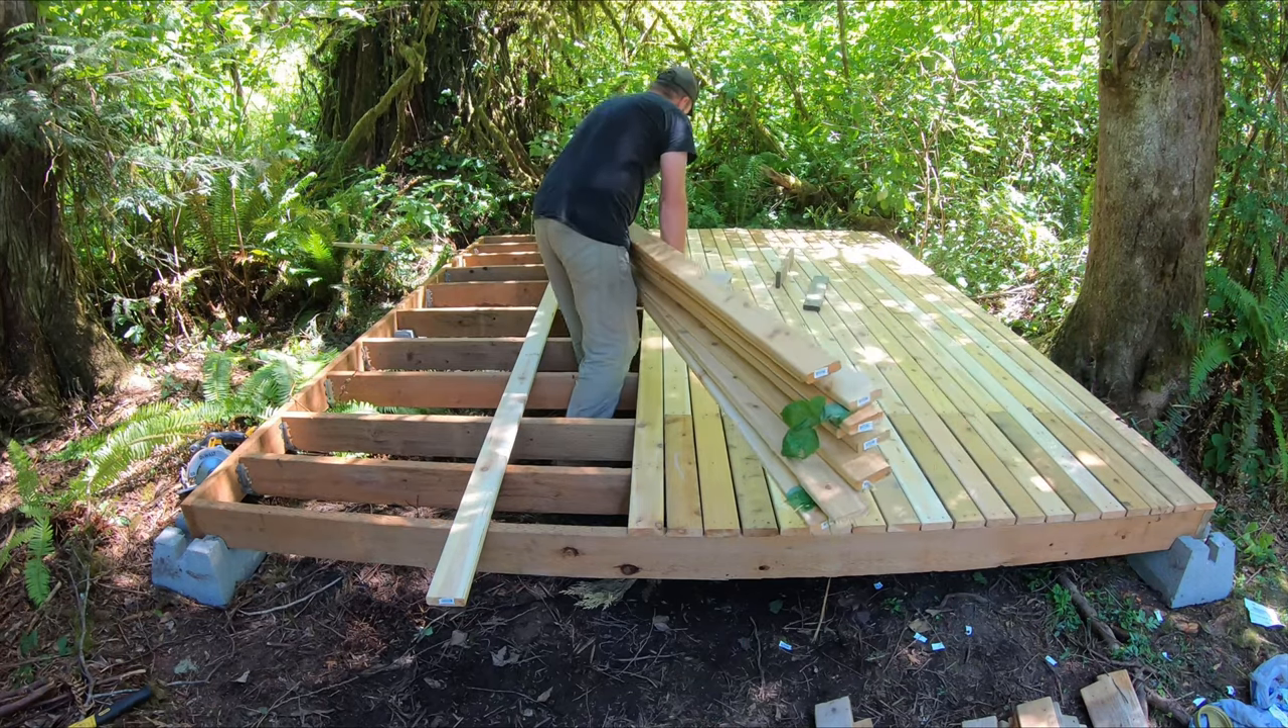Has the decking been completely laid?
No.